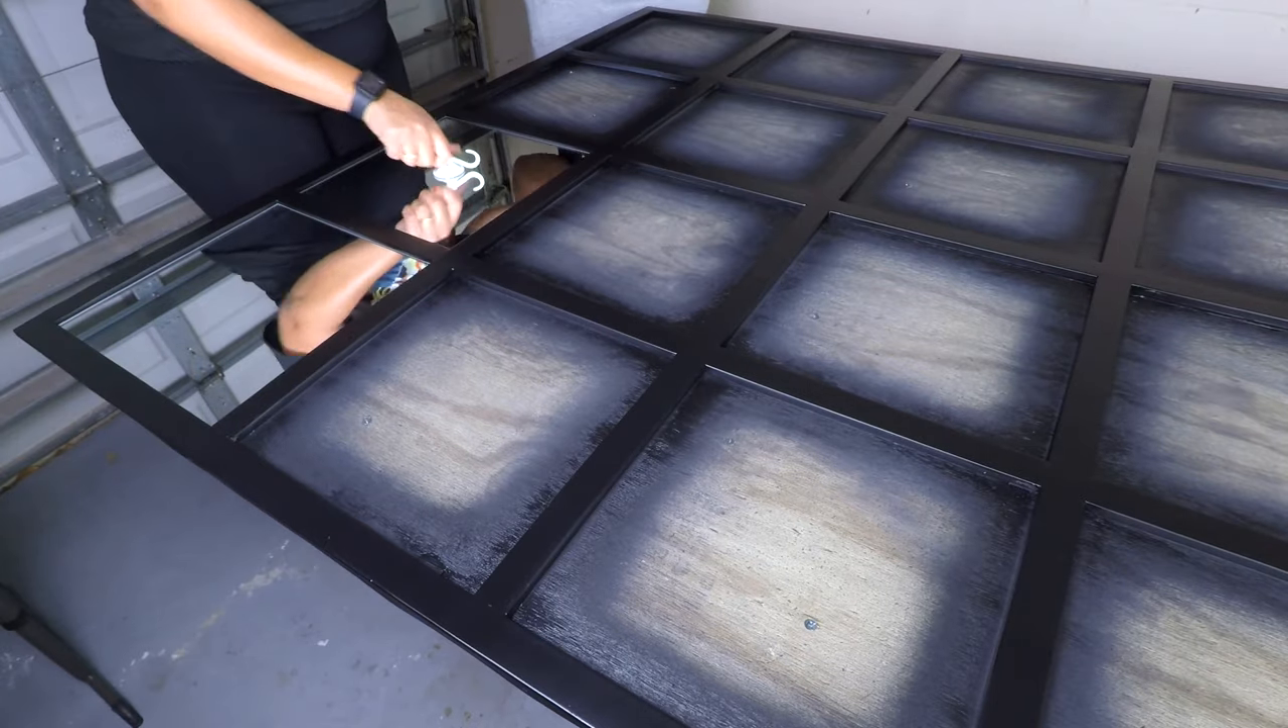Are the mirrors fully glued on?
No.